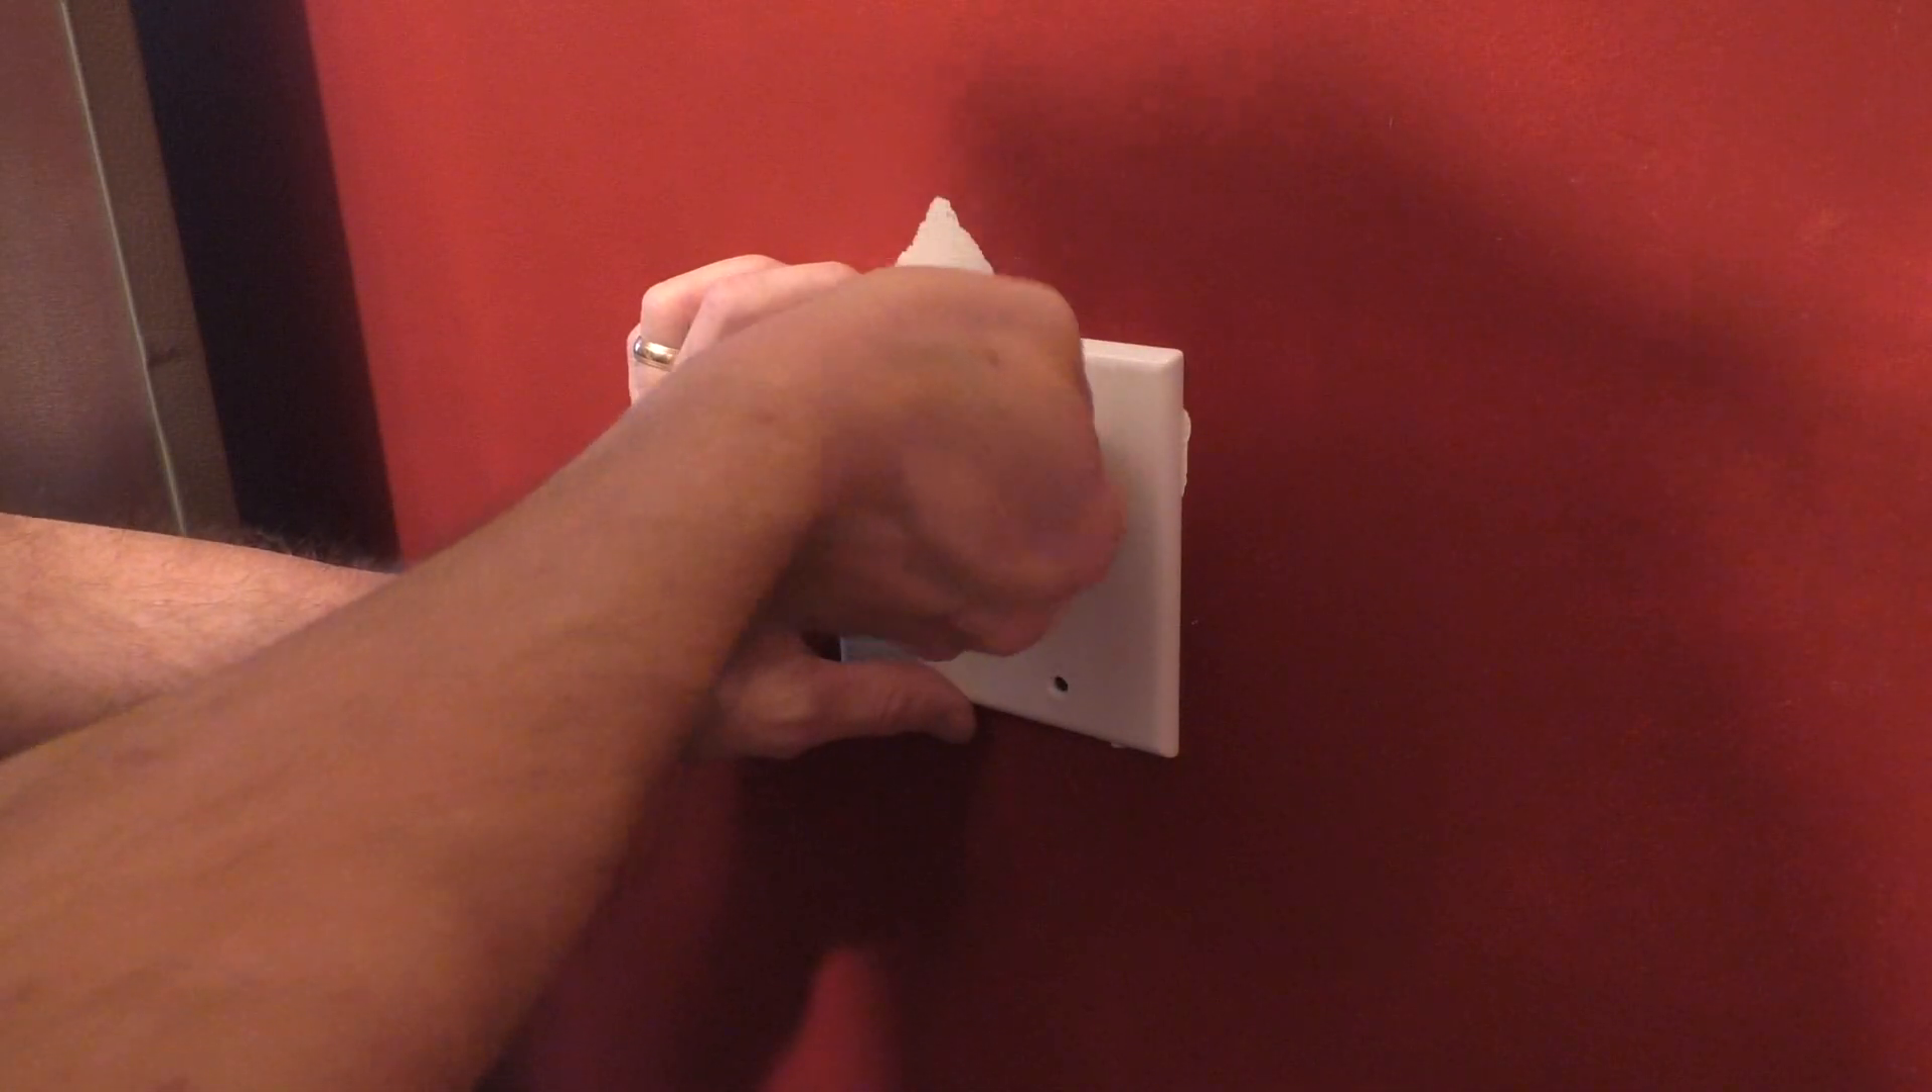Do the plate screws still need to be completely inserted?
Yes.